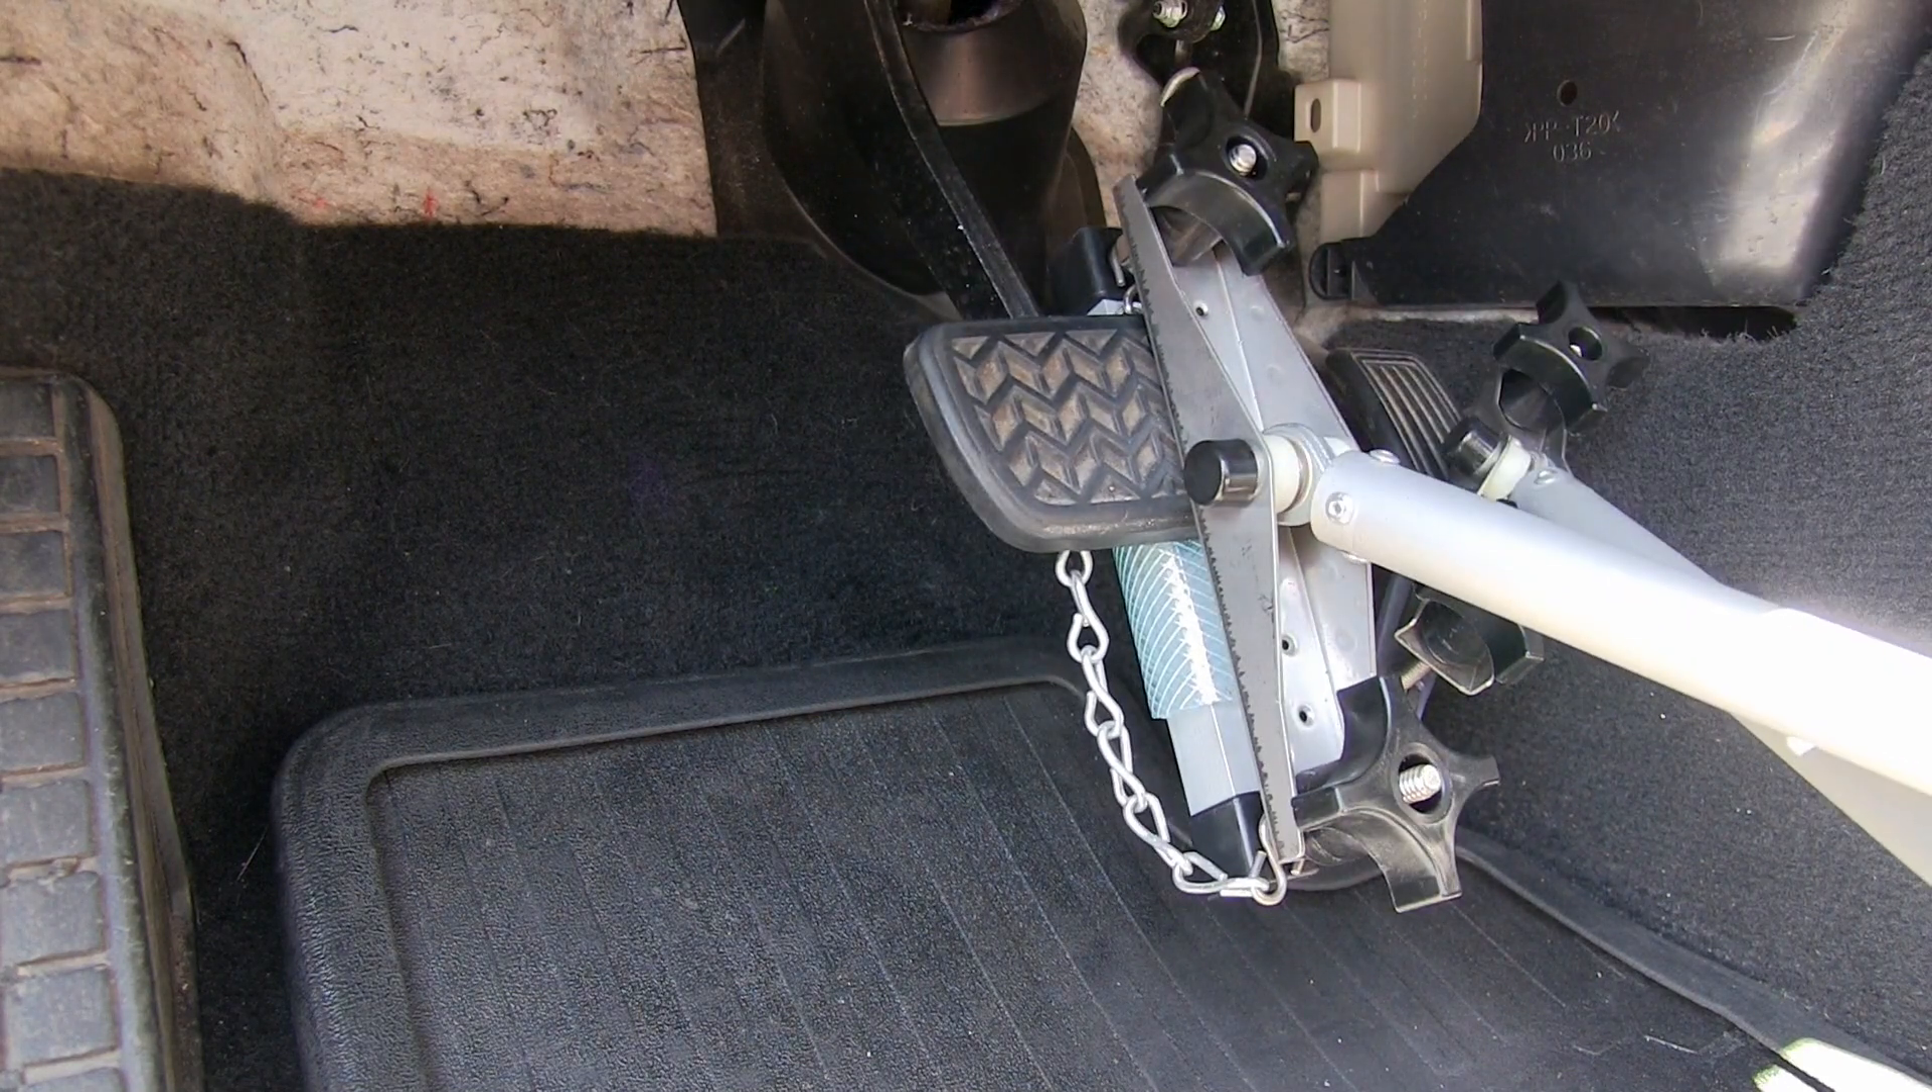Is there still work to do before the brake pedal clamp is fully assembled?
No.